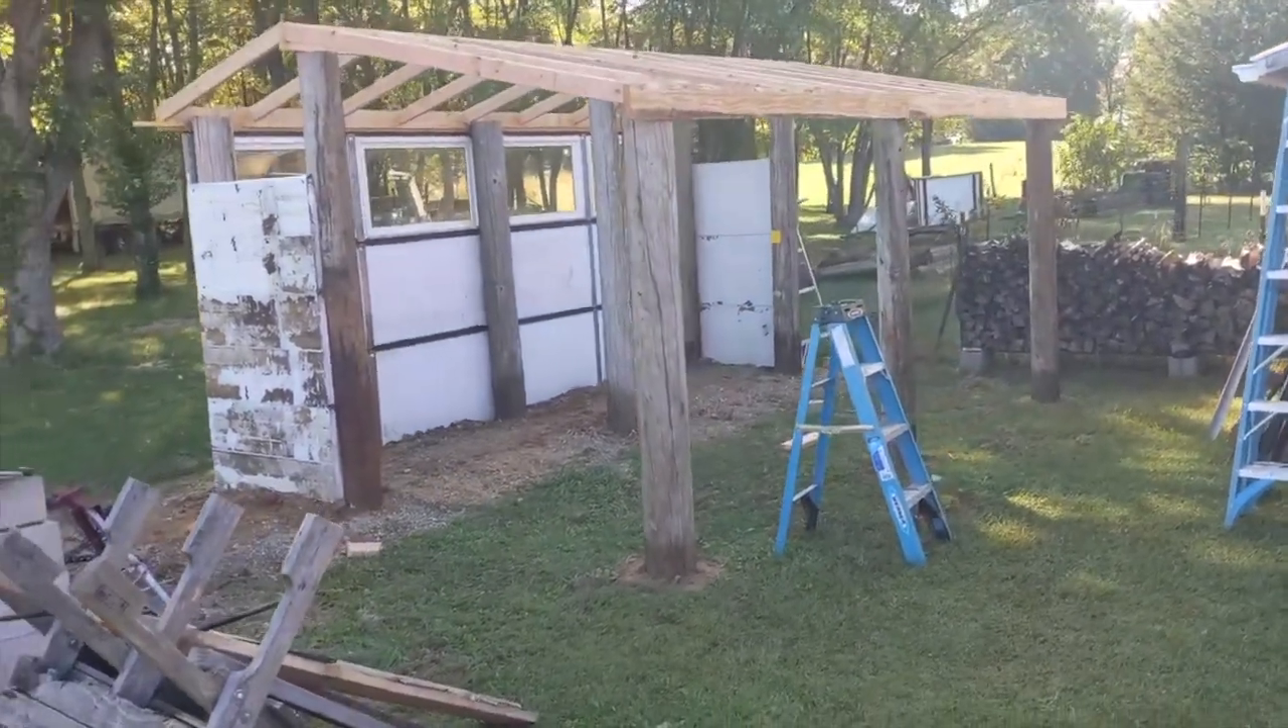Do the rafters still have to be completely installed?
No.